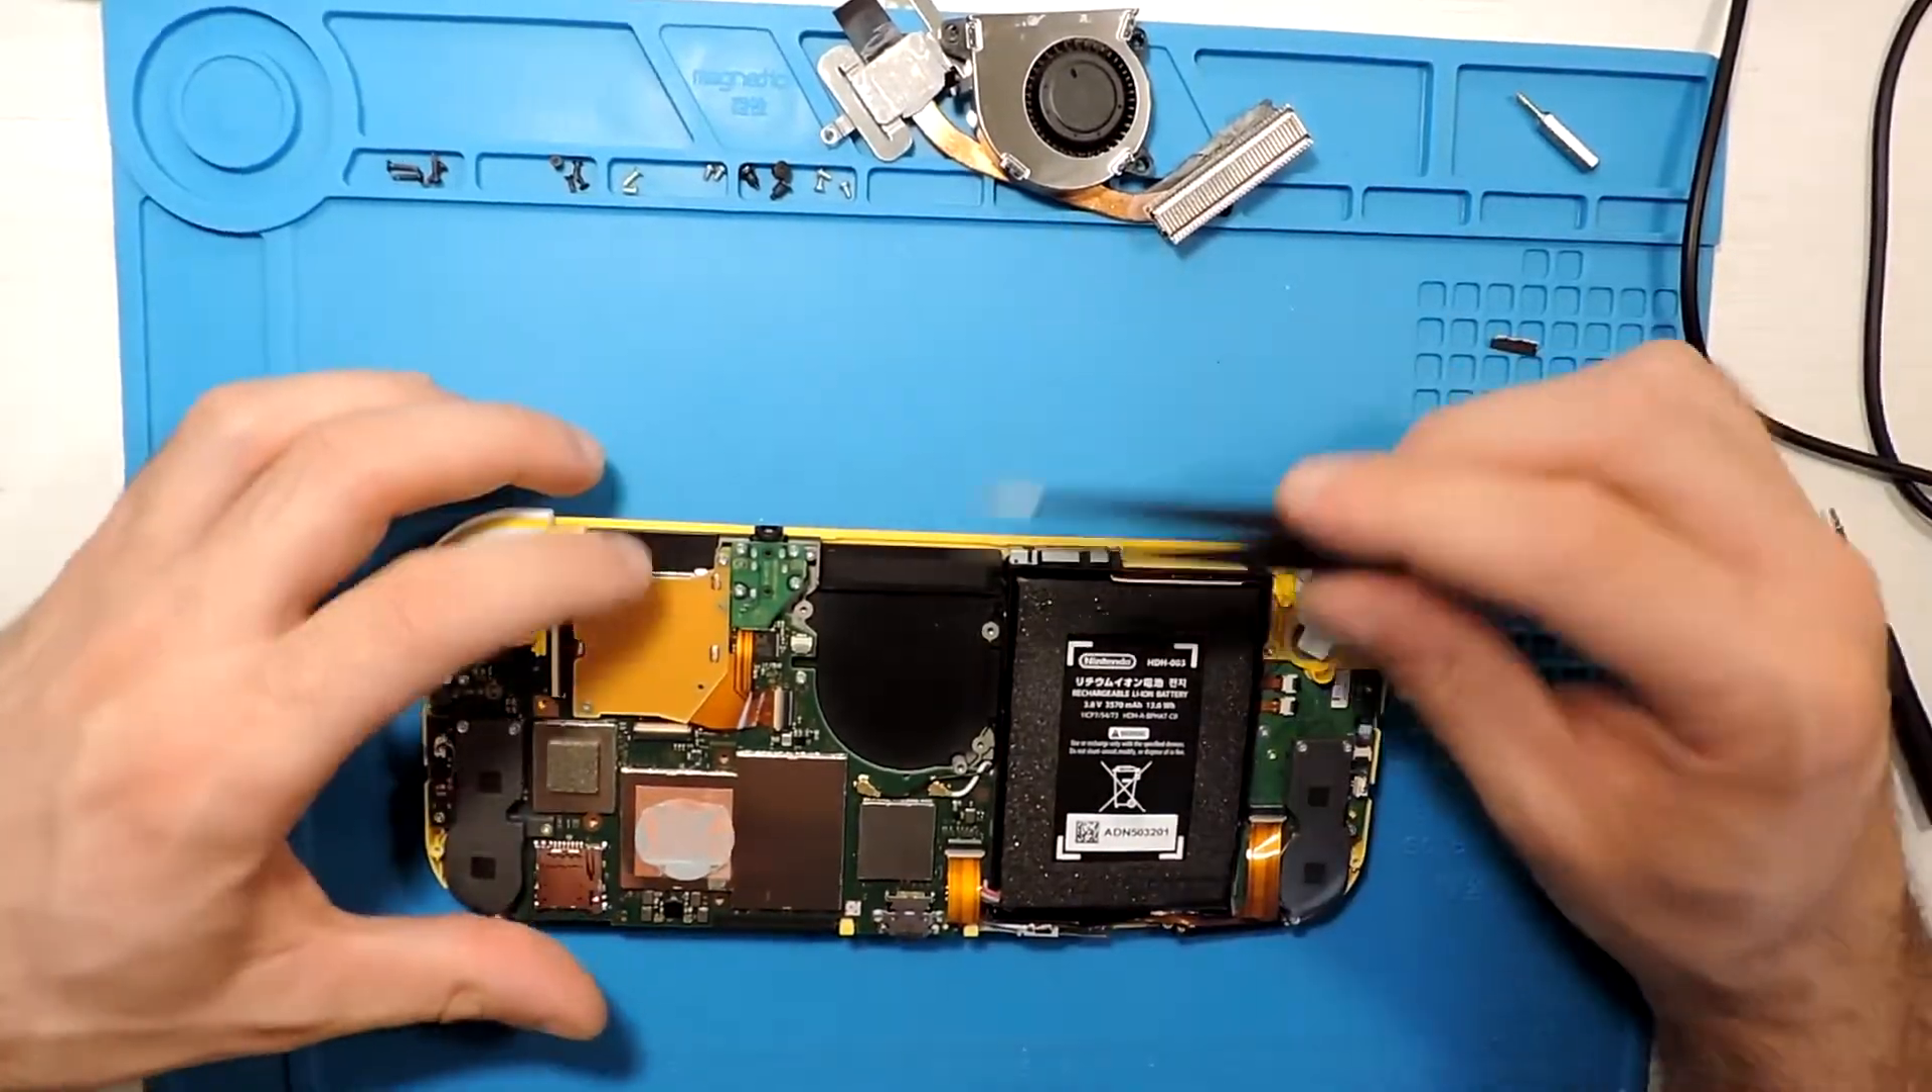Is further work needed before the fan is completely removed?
No.